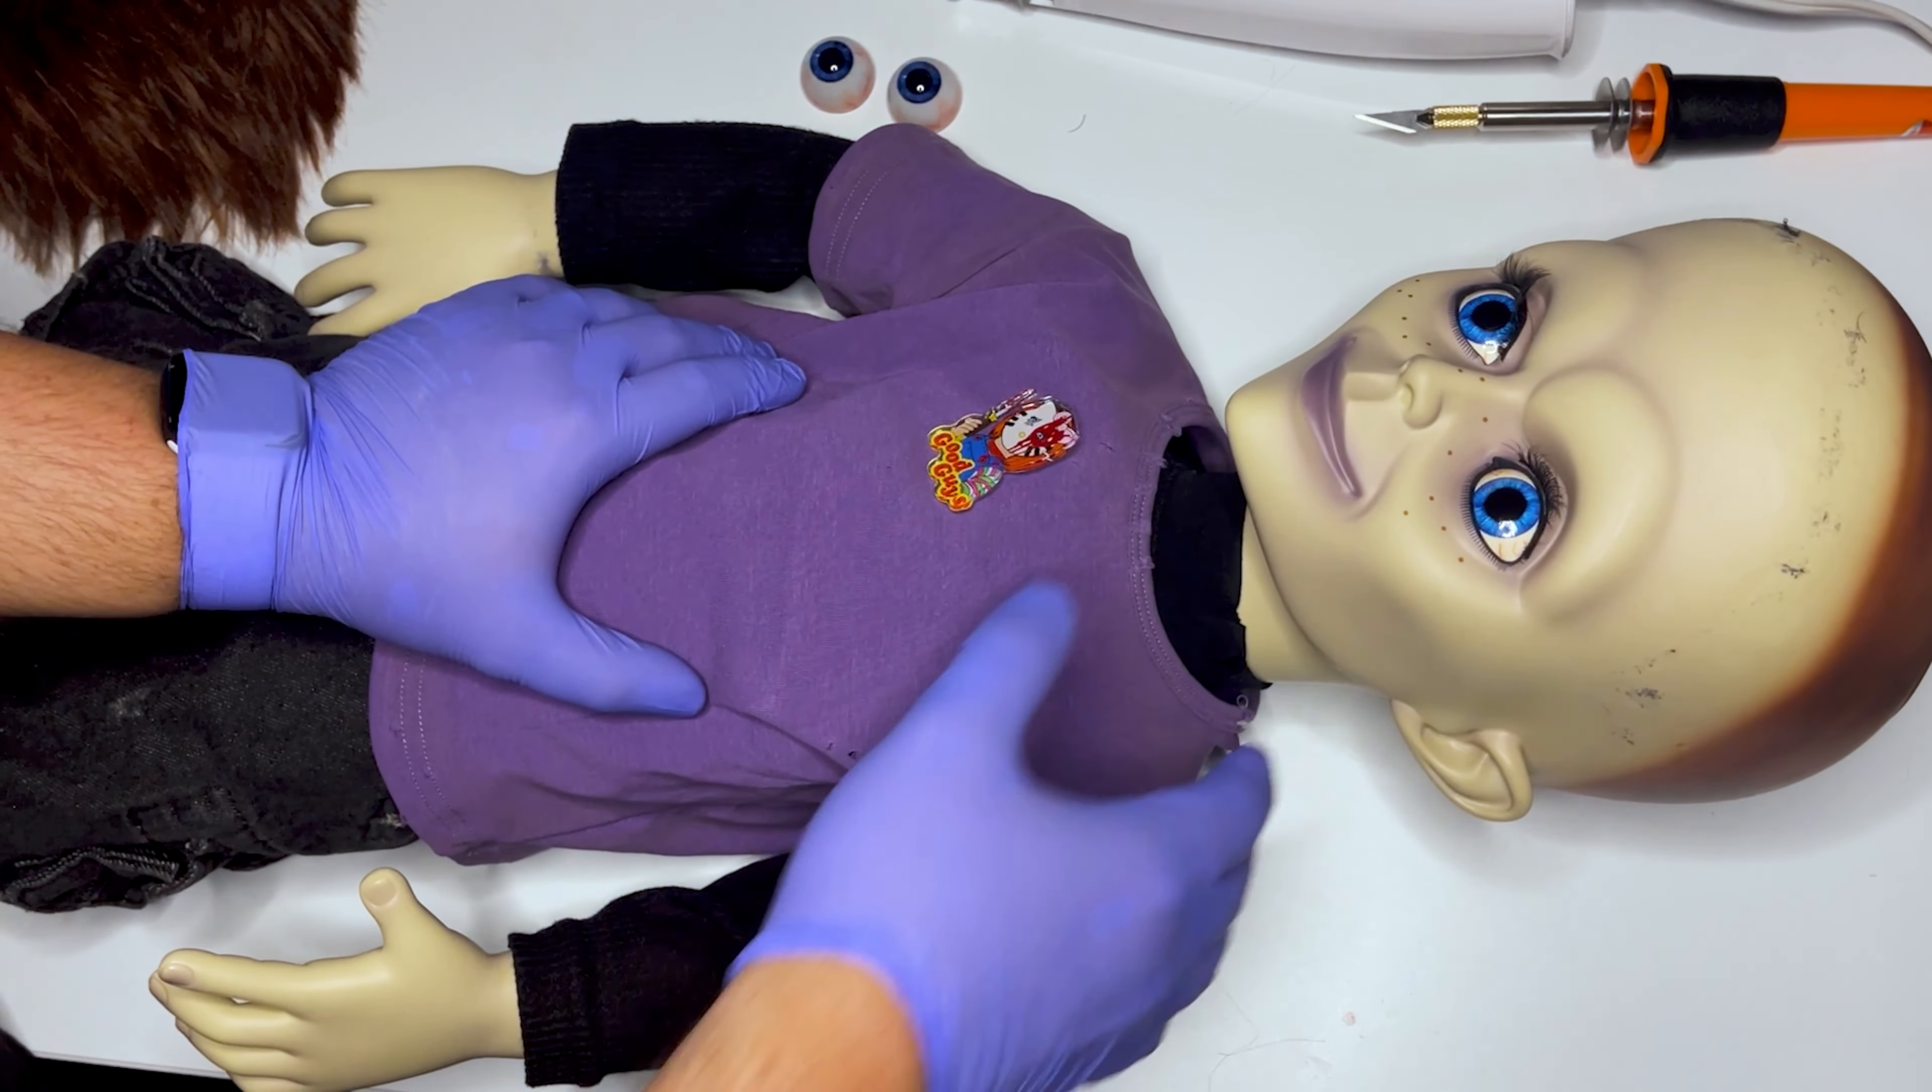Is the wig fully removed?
Yes.